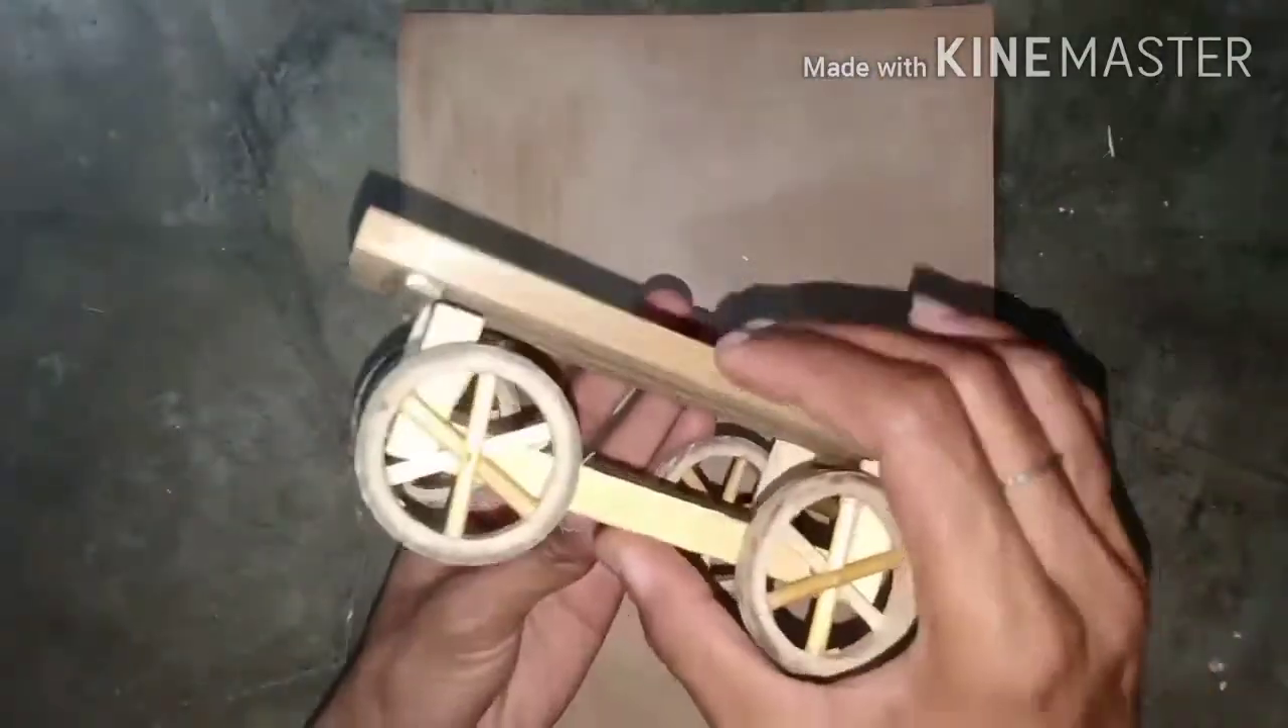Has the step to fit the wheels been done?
Yes.